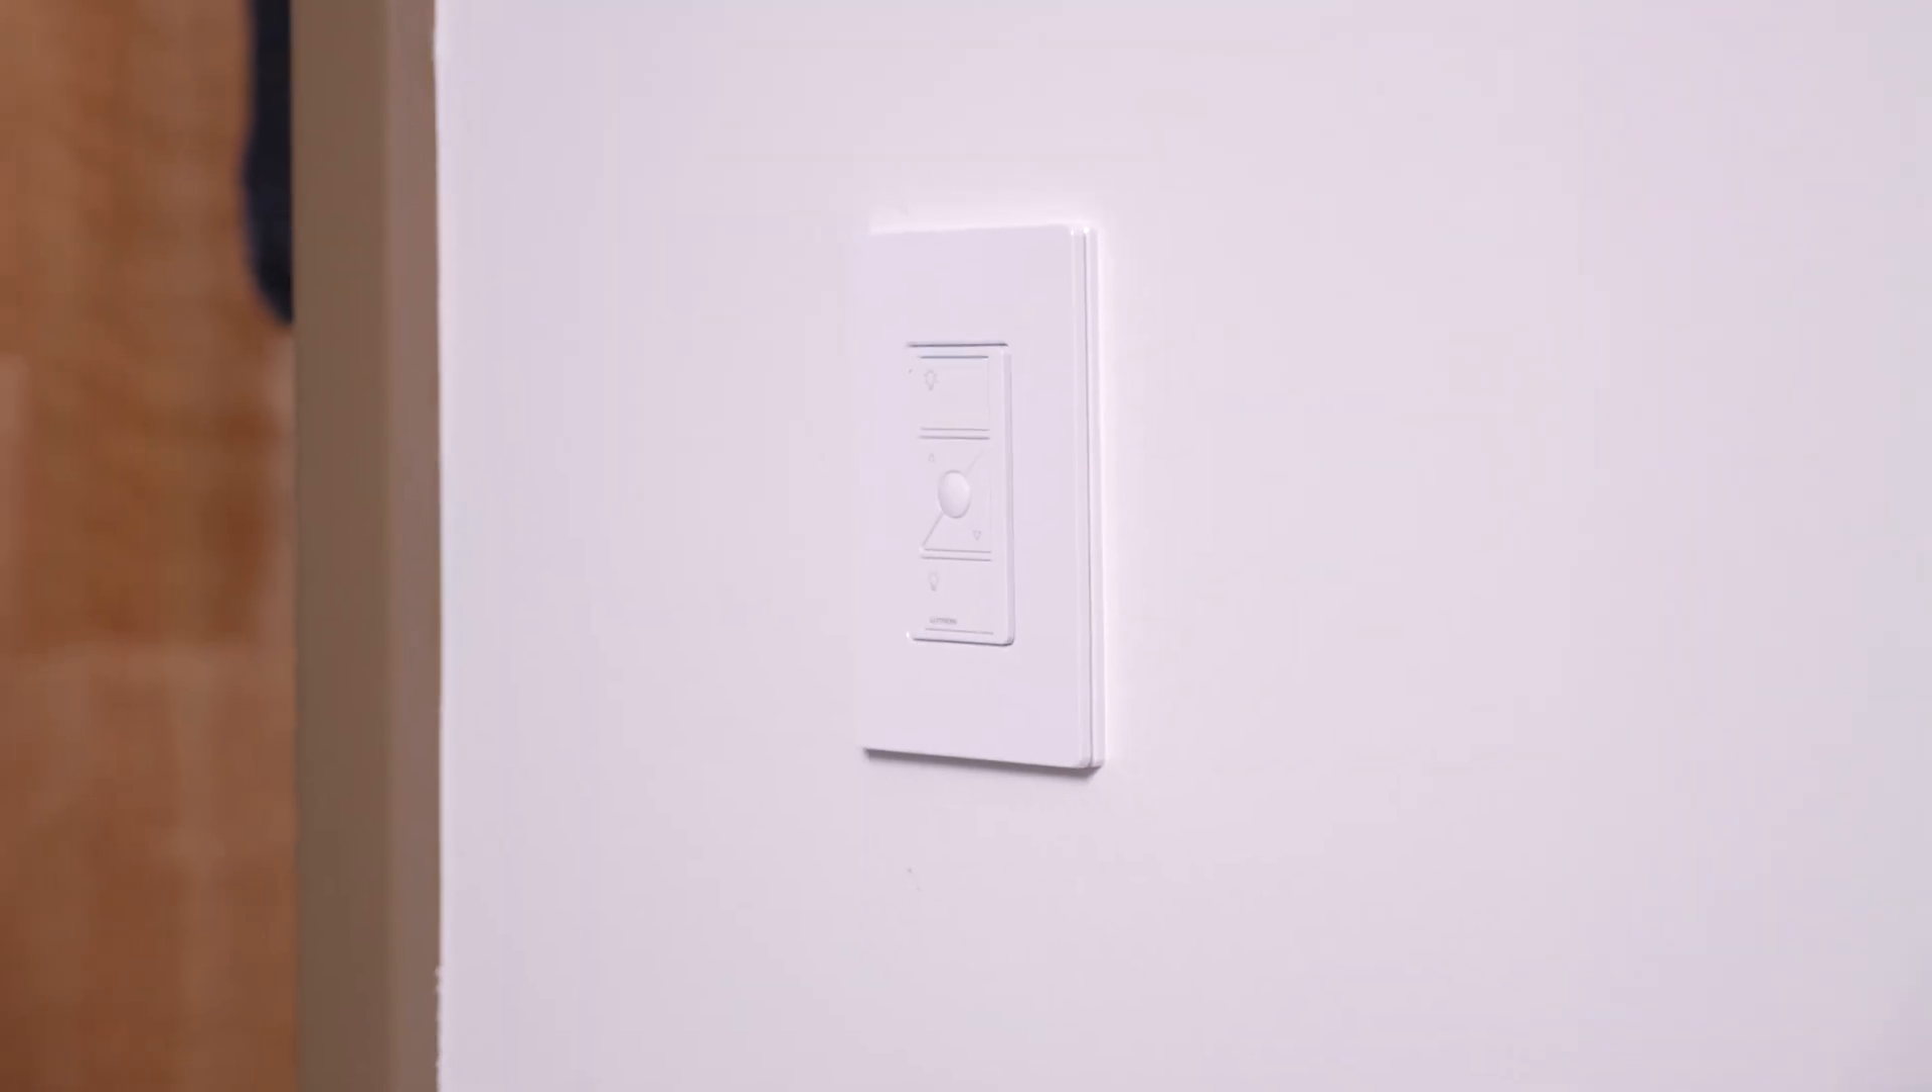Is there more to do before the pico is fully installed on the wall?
No.